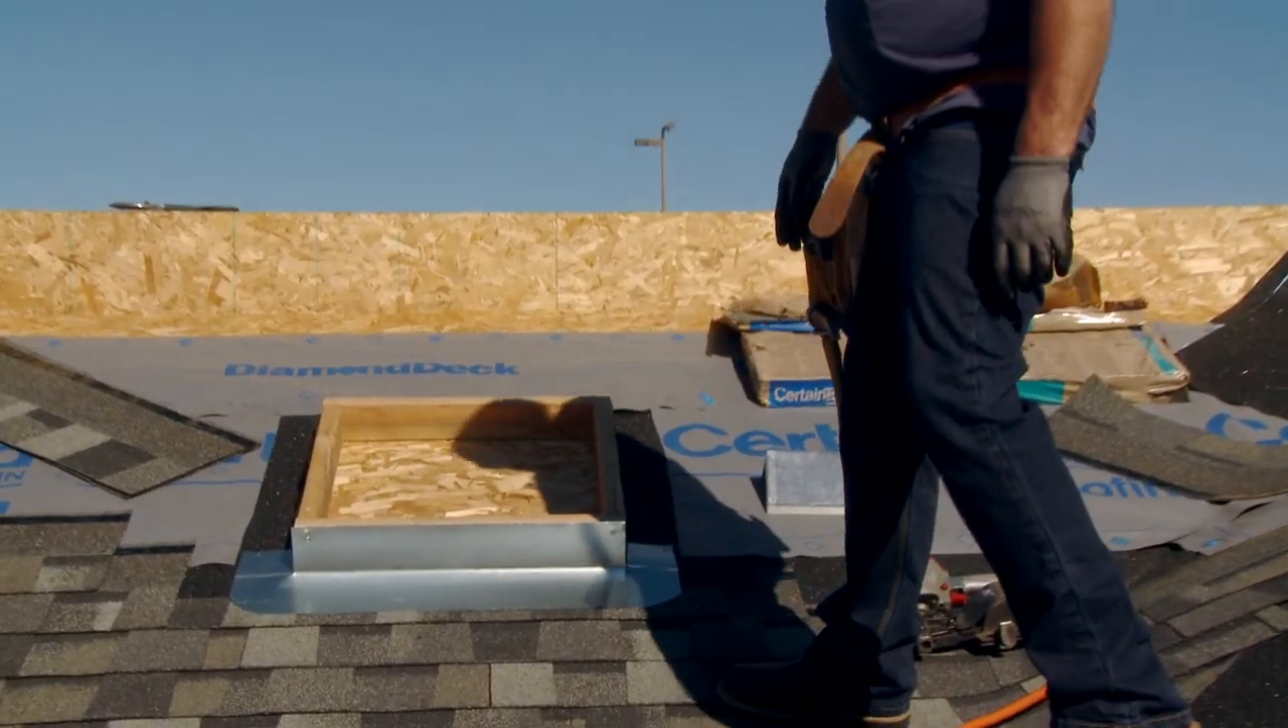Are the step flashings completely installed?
No.